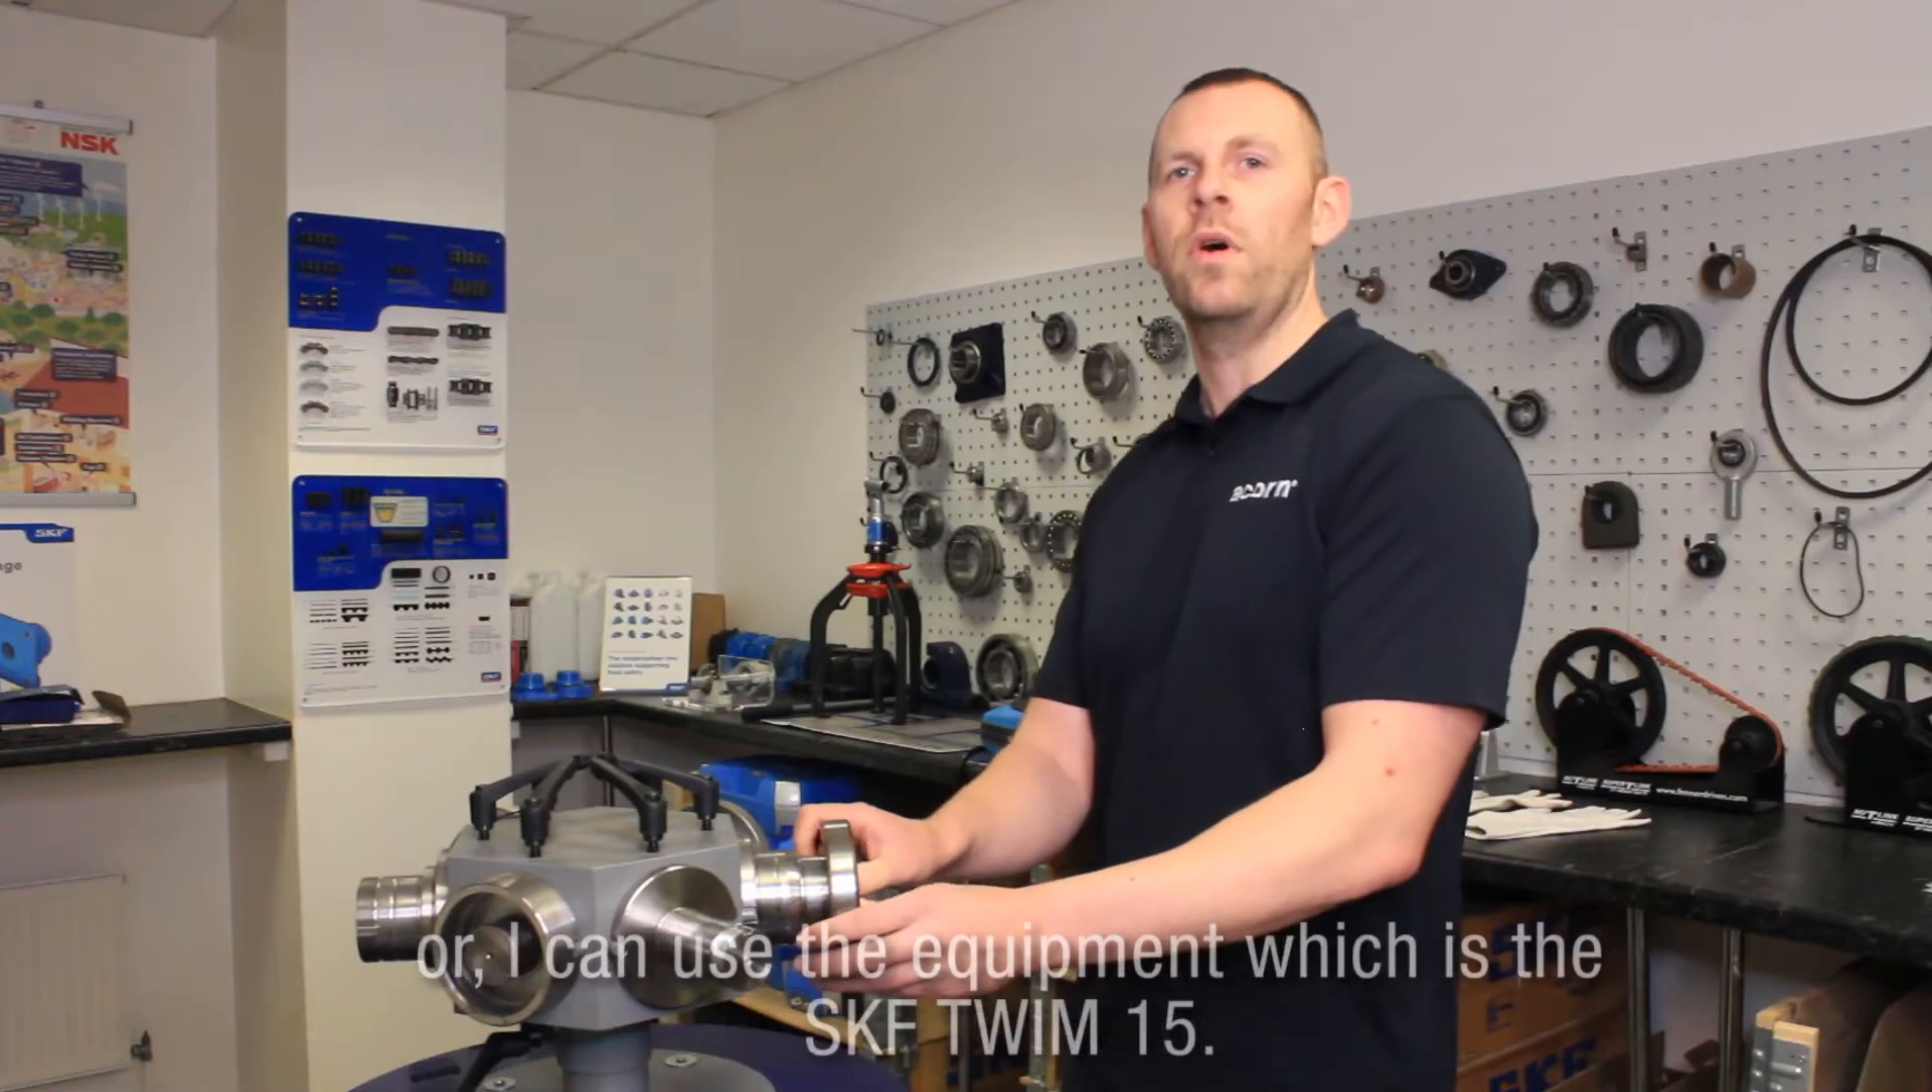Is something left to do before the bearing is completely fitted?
Yes.